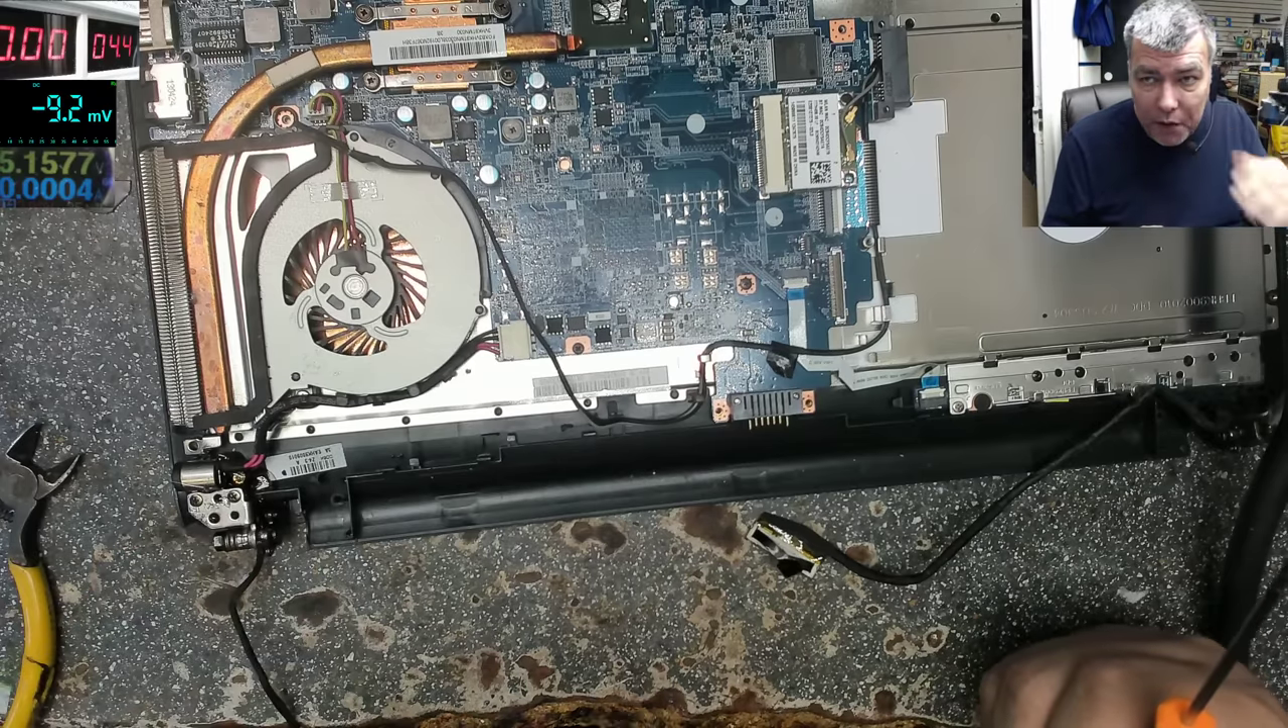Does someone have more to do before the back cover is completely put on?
Yes.